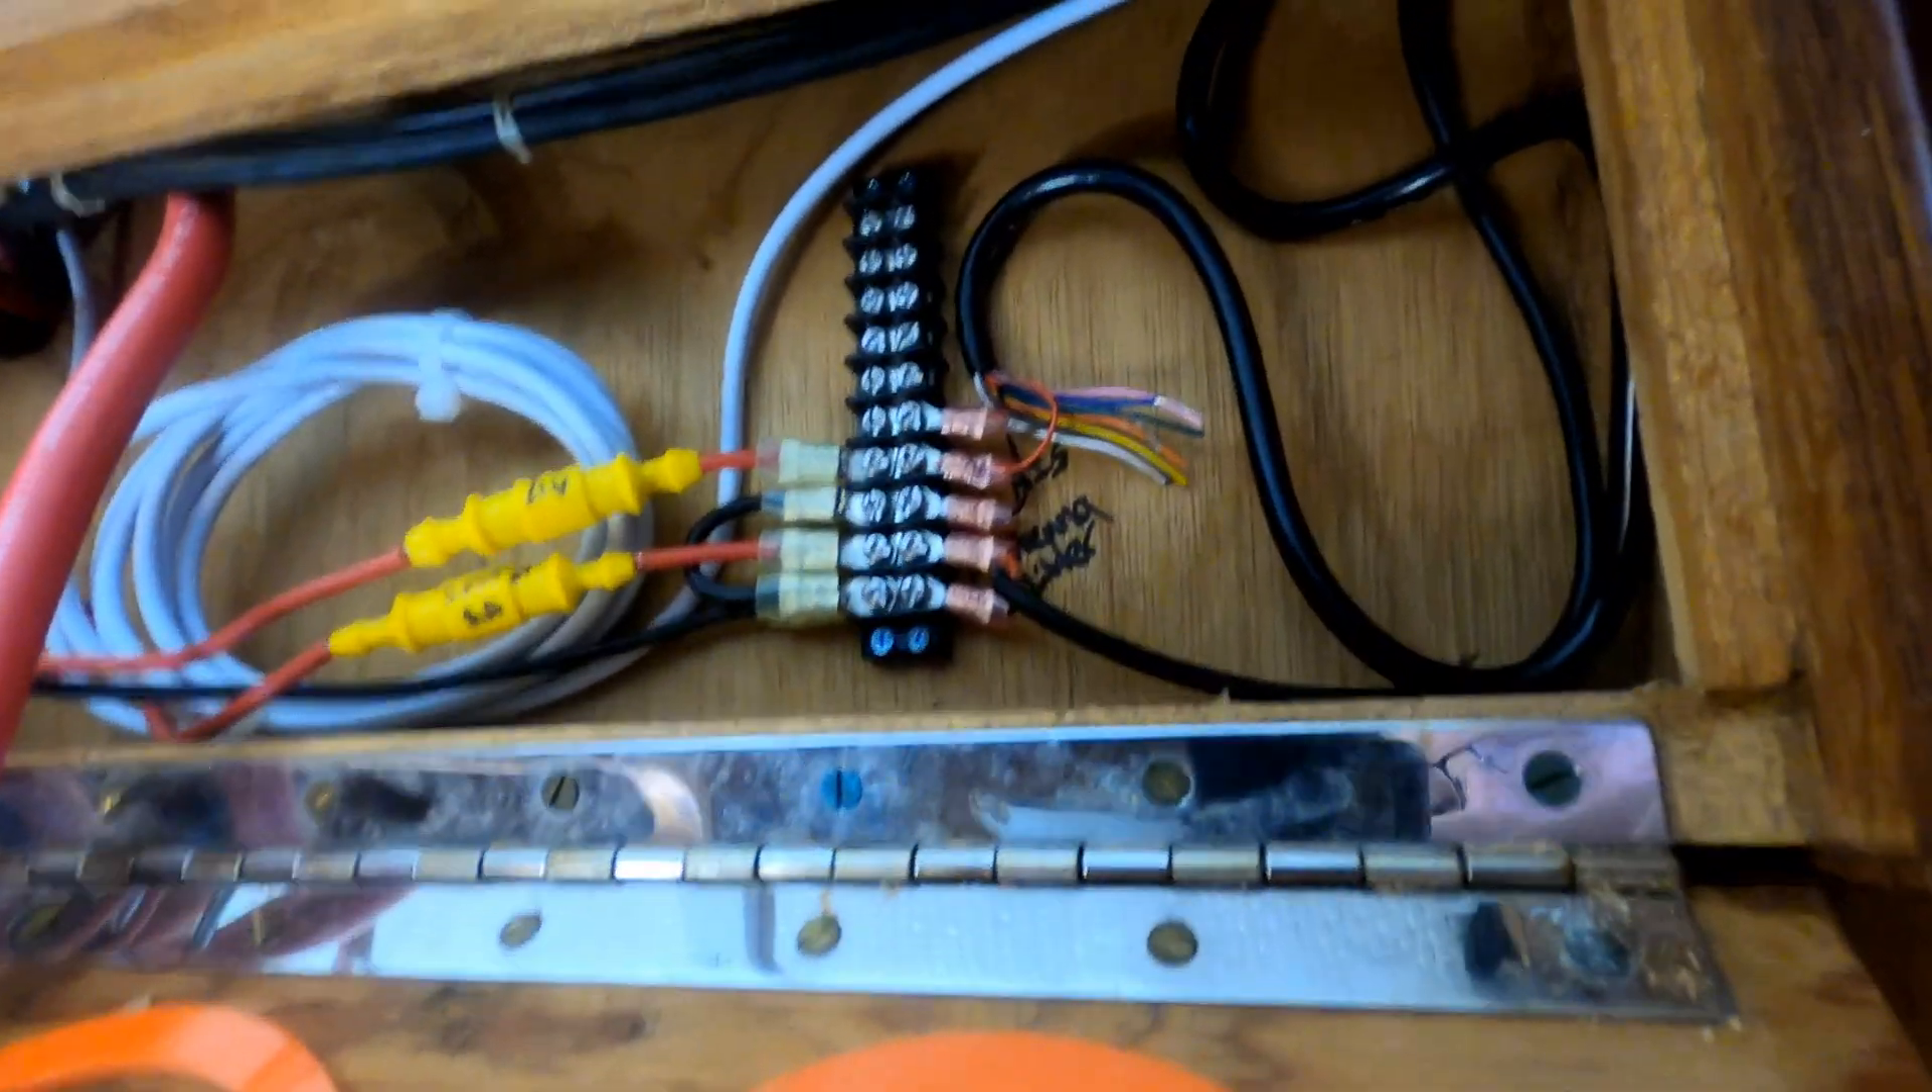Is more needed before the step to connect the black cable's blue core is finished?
Yes.